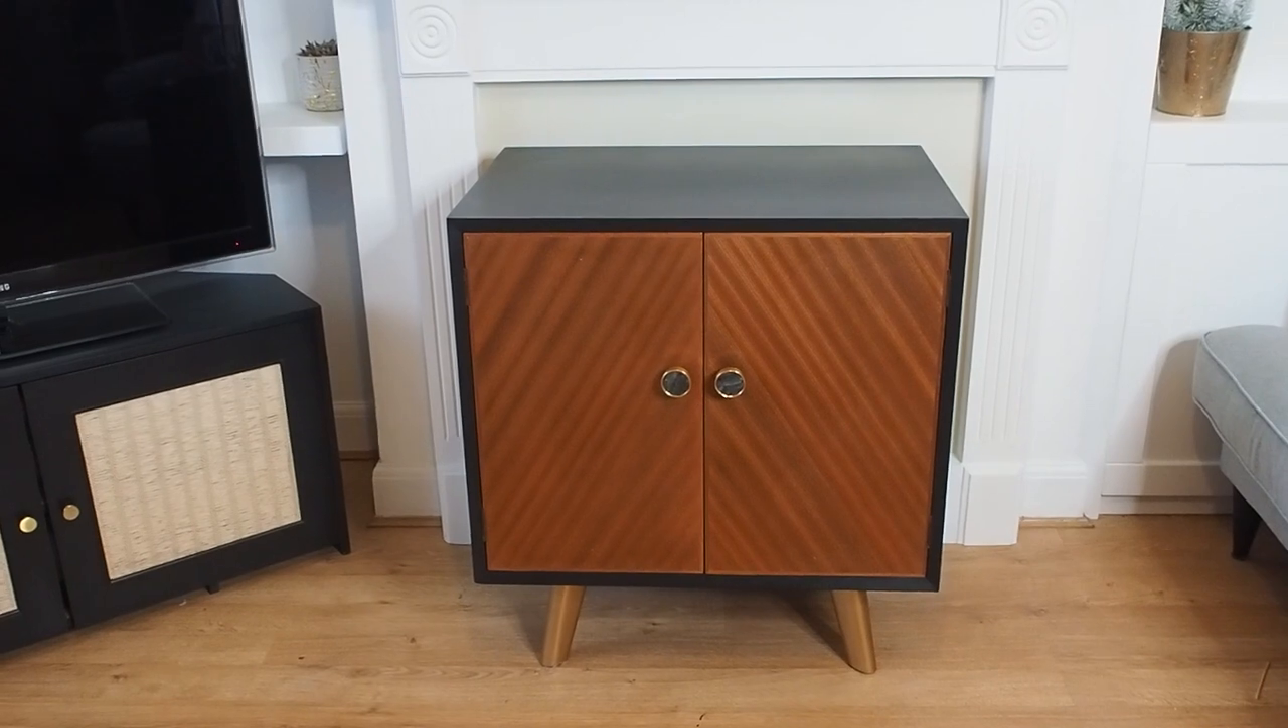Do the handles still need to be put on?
No.